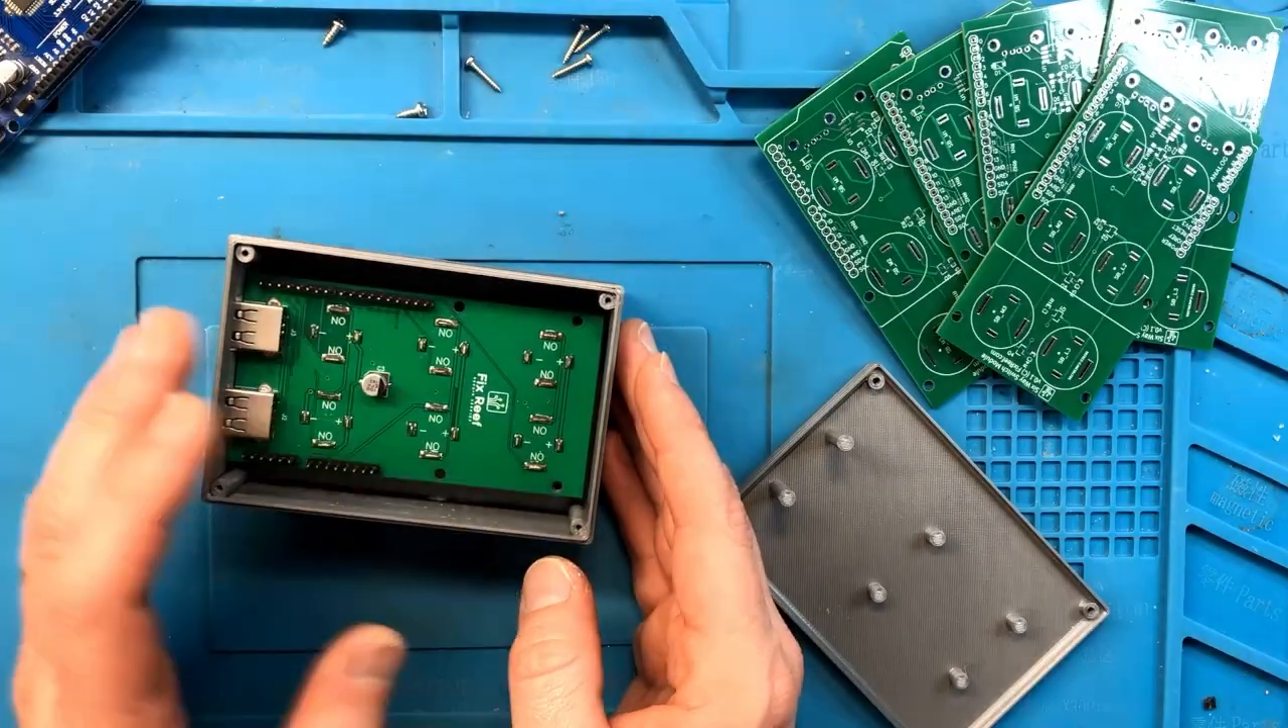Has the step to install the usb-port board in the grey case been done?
Yes.